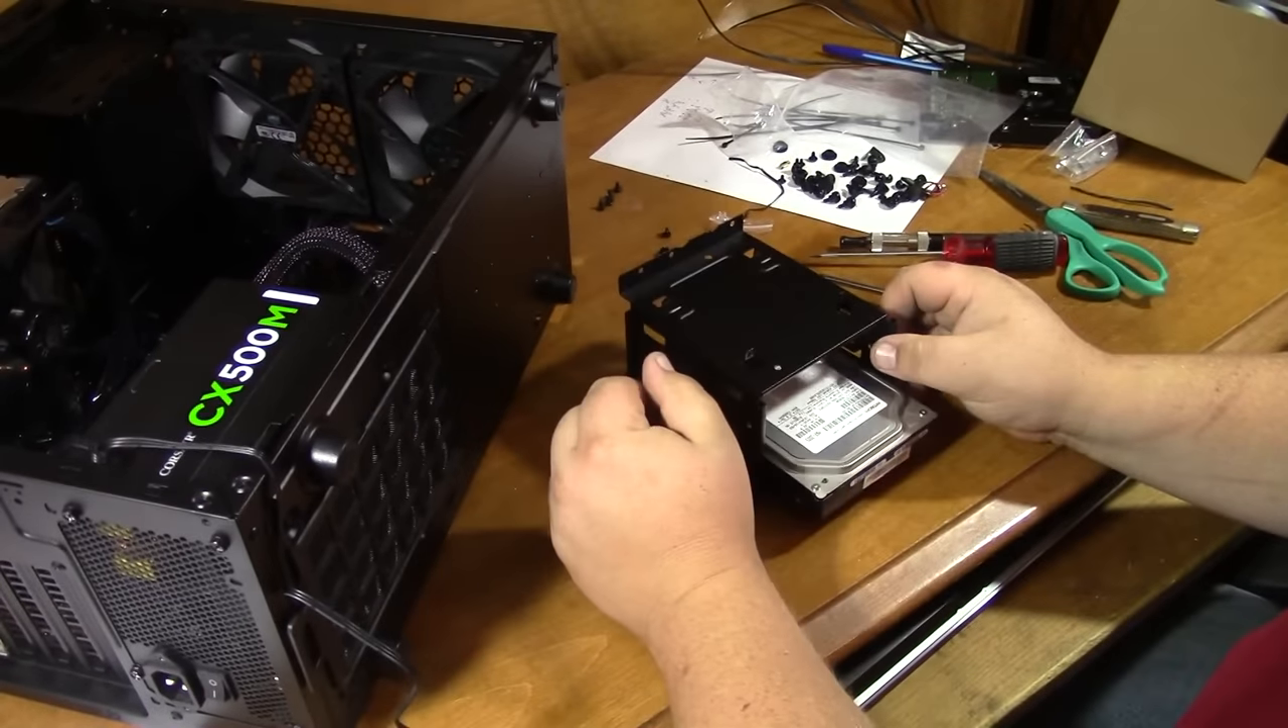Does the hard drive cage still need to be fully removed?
No.